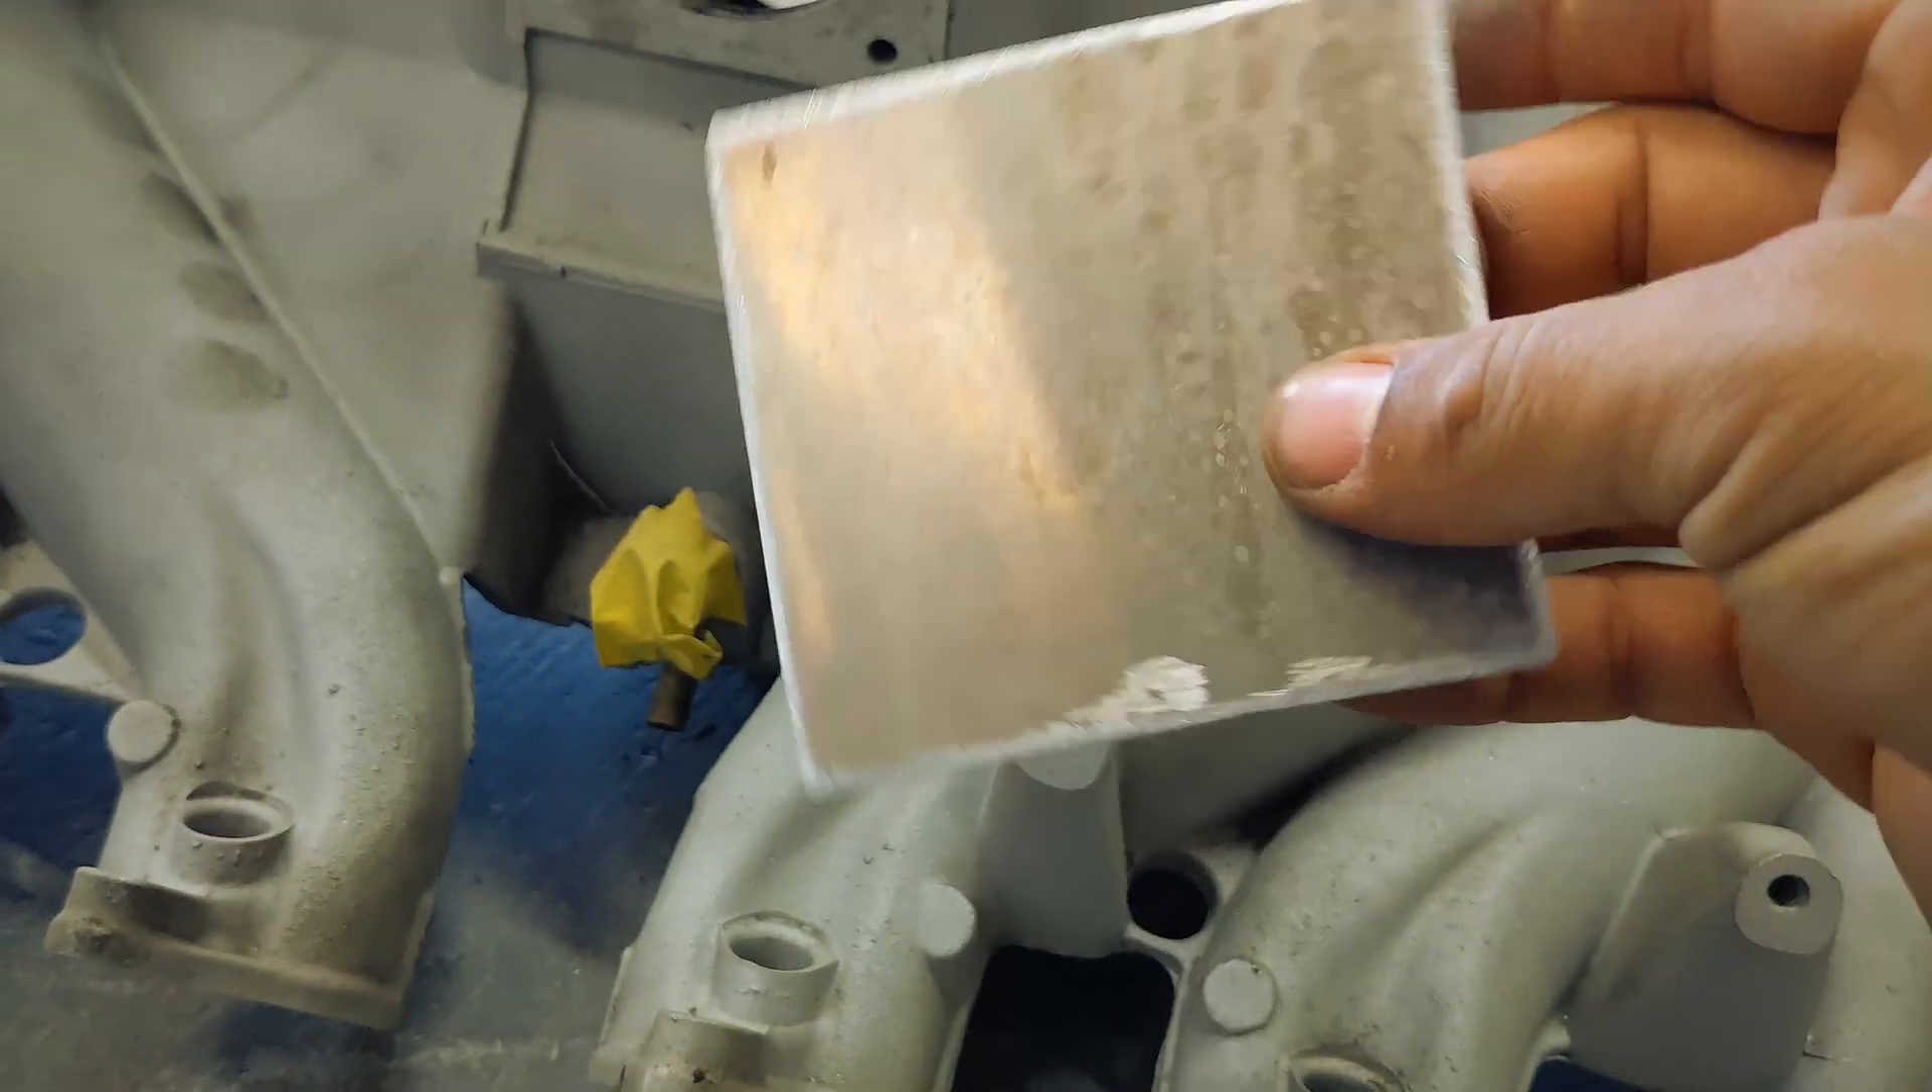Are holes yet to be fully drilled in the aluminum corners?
Yes.